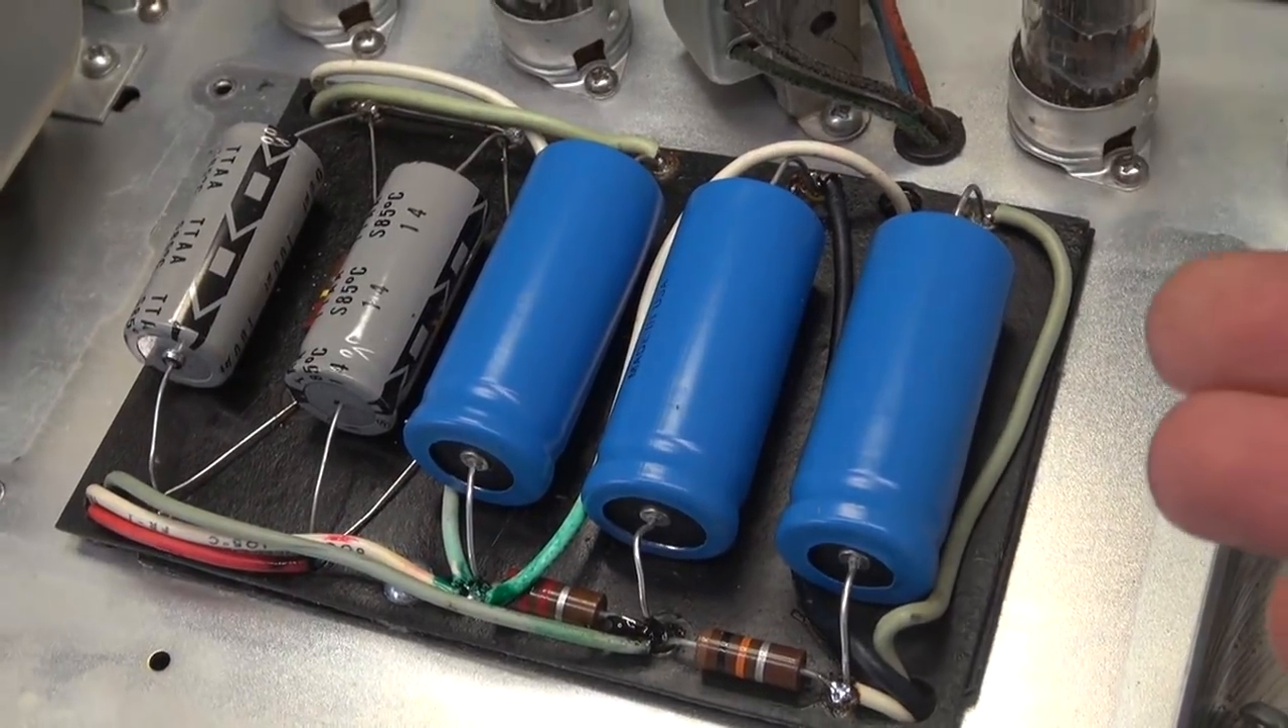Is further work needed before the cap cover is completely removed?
No.